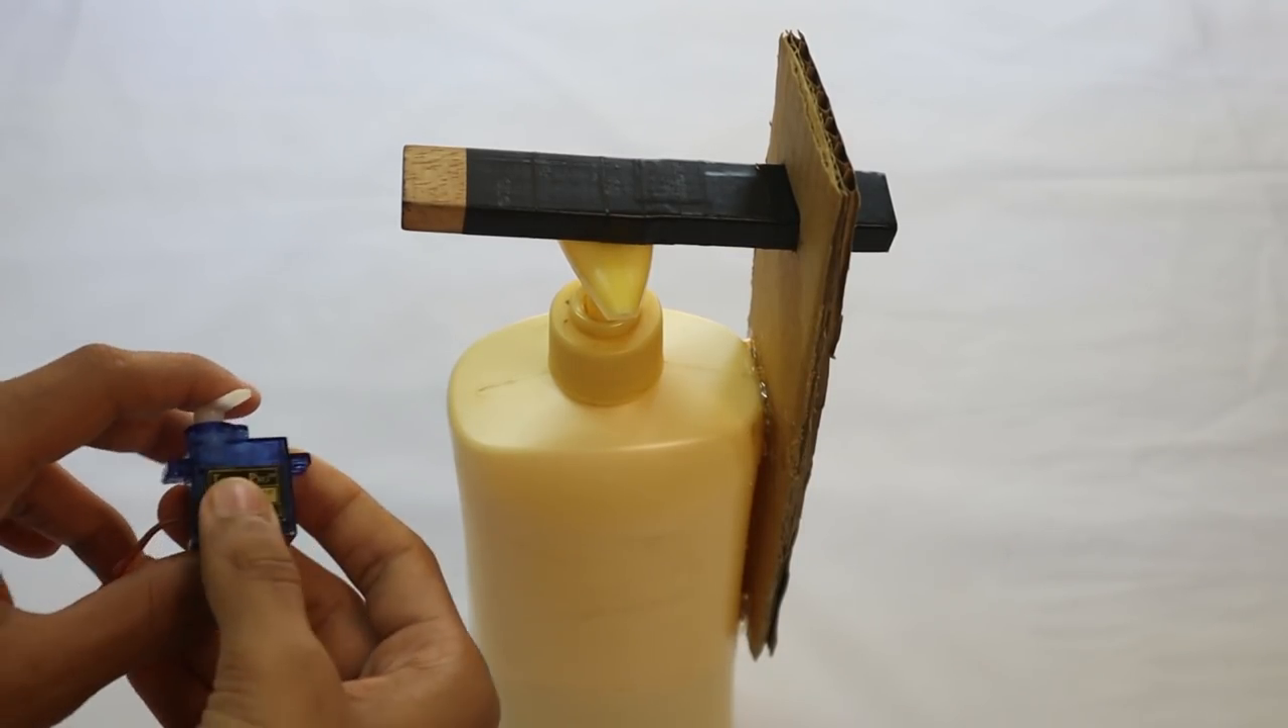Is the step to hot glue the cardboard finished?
Yes.